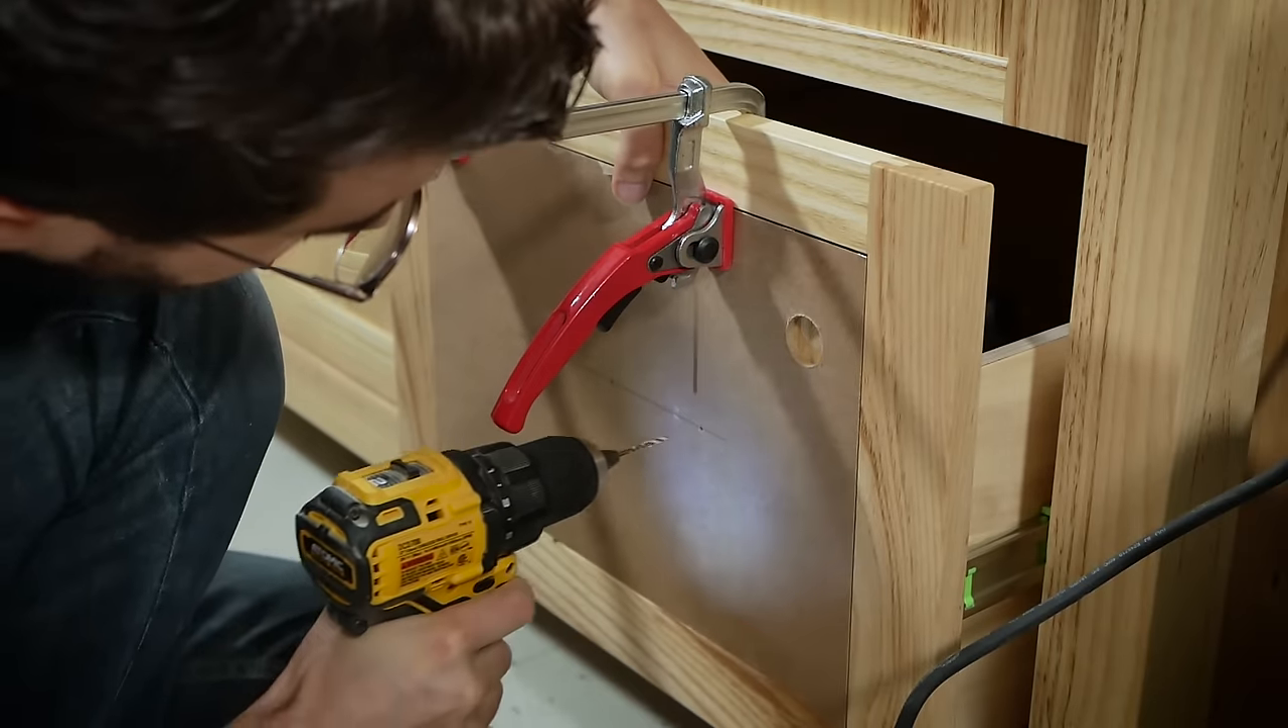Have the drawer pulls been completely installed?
No.